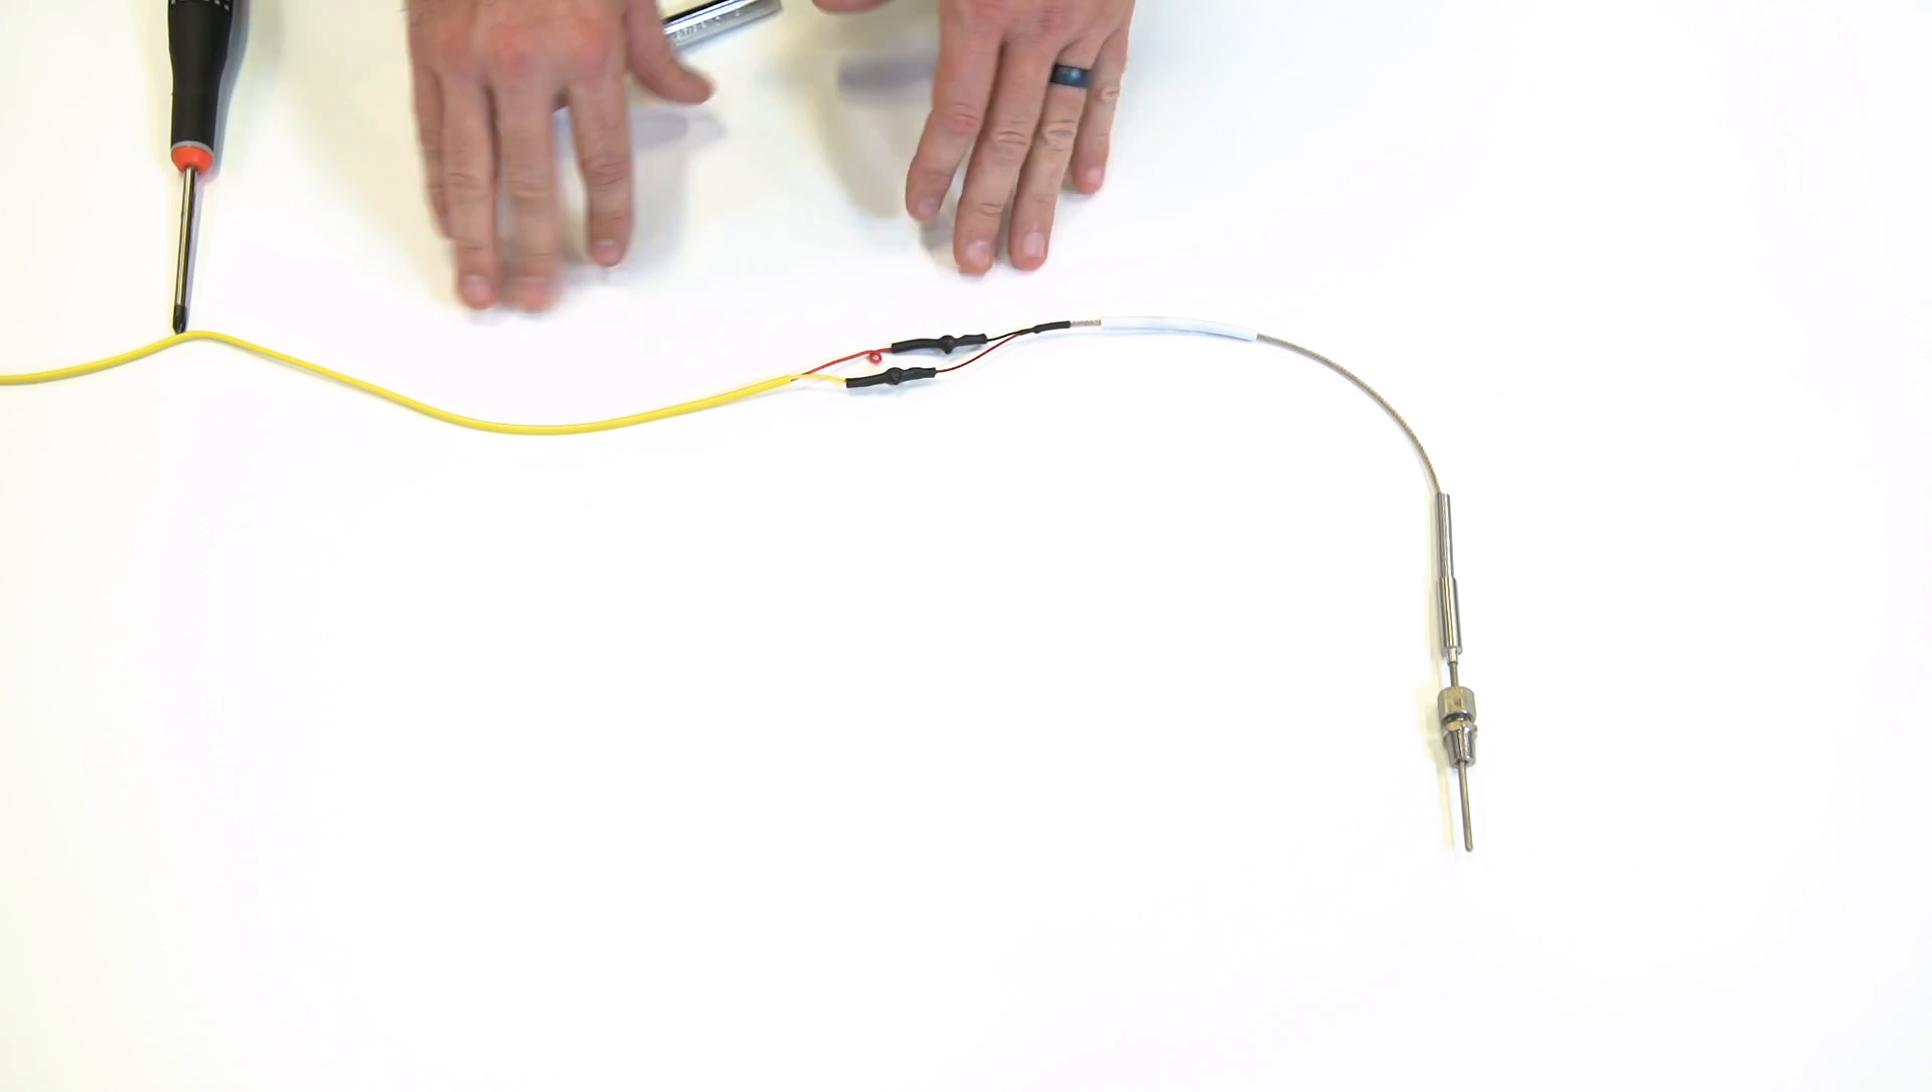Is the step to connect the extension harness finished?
Yes.